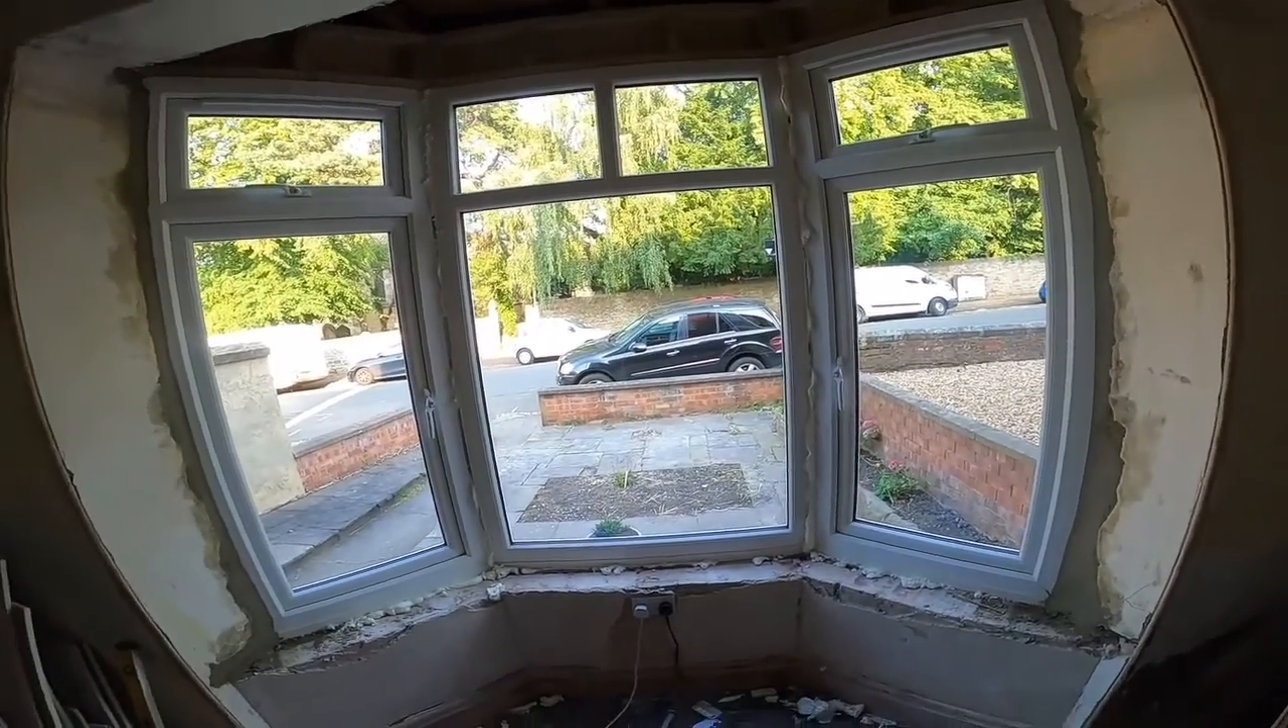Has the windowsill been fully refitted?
No.